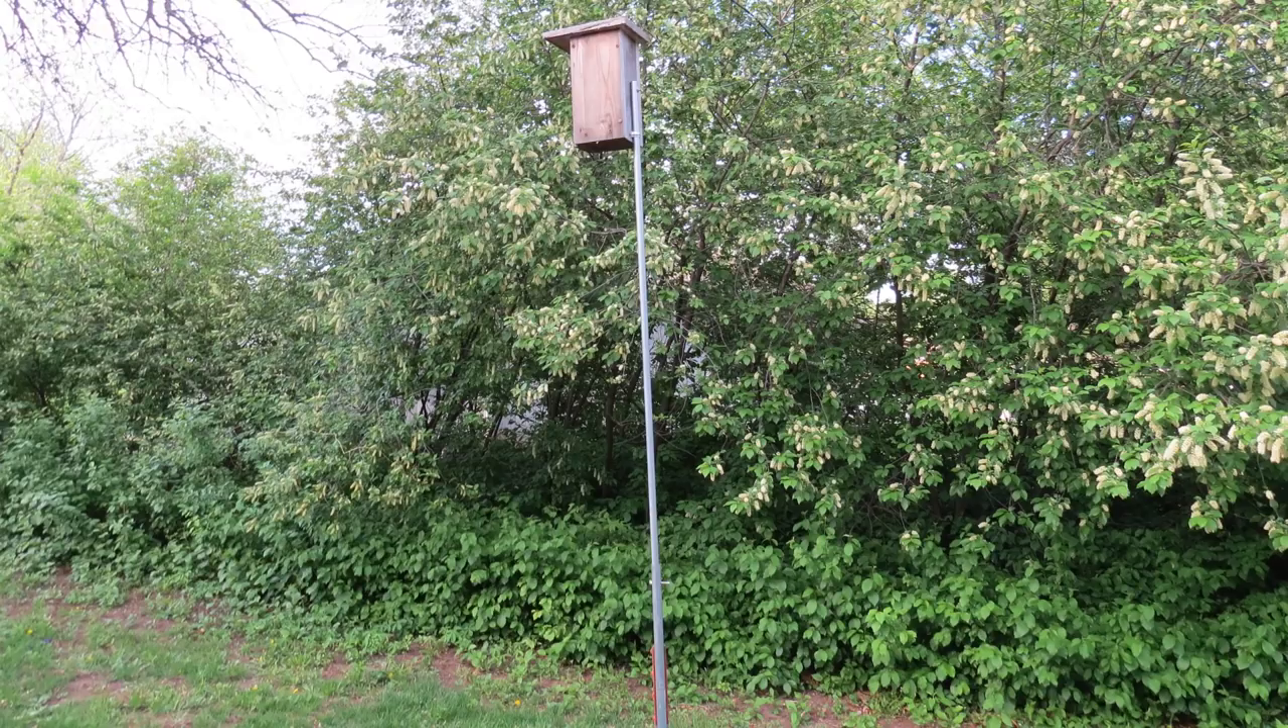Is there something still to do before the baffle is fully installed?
Yes.